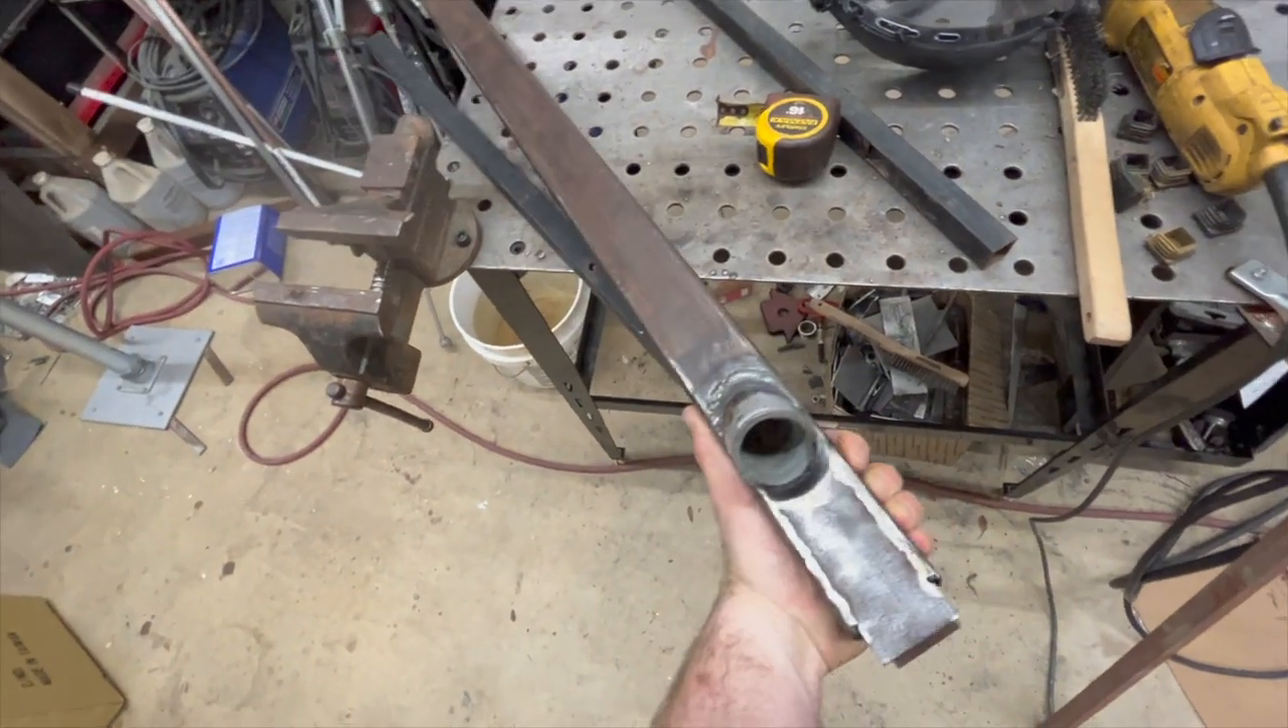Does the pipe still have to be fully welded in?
No.